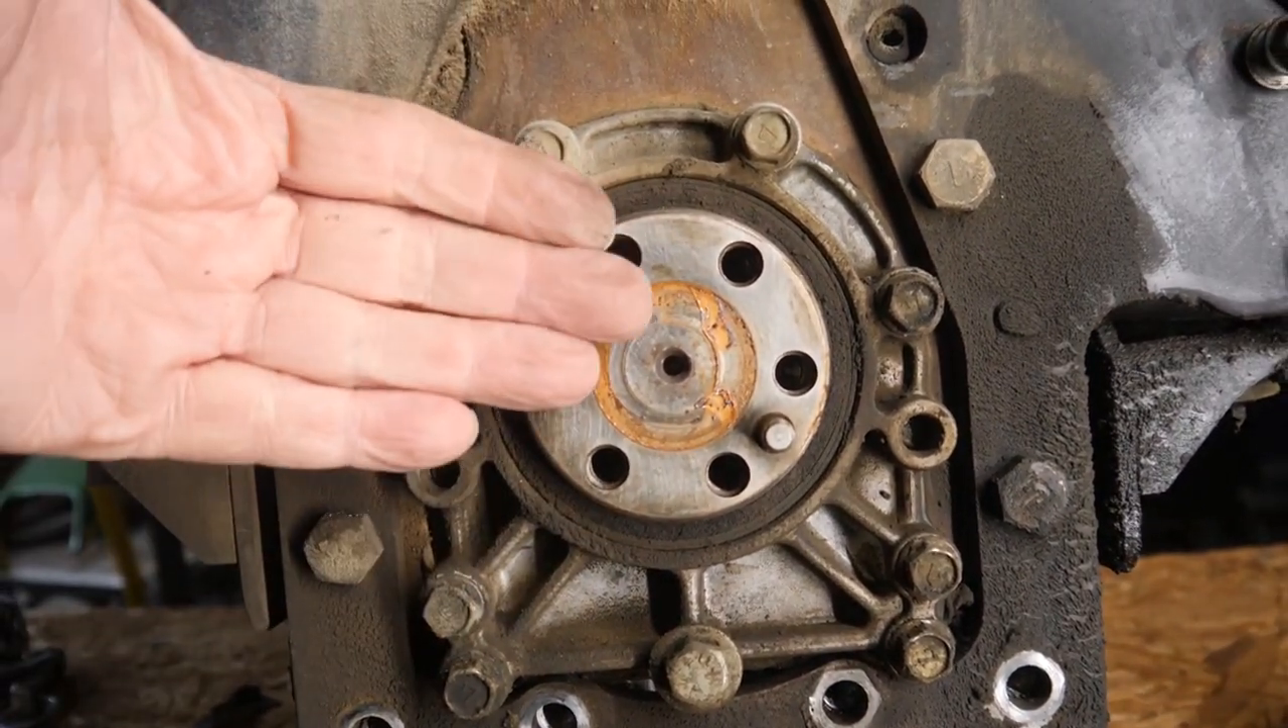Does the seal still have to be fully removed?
Yes.